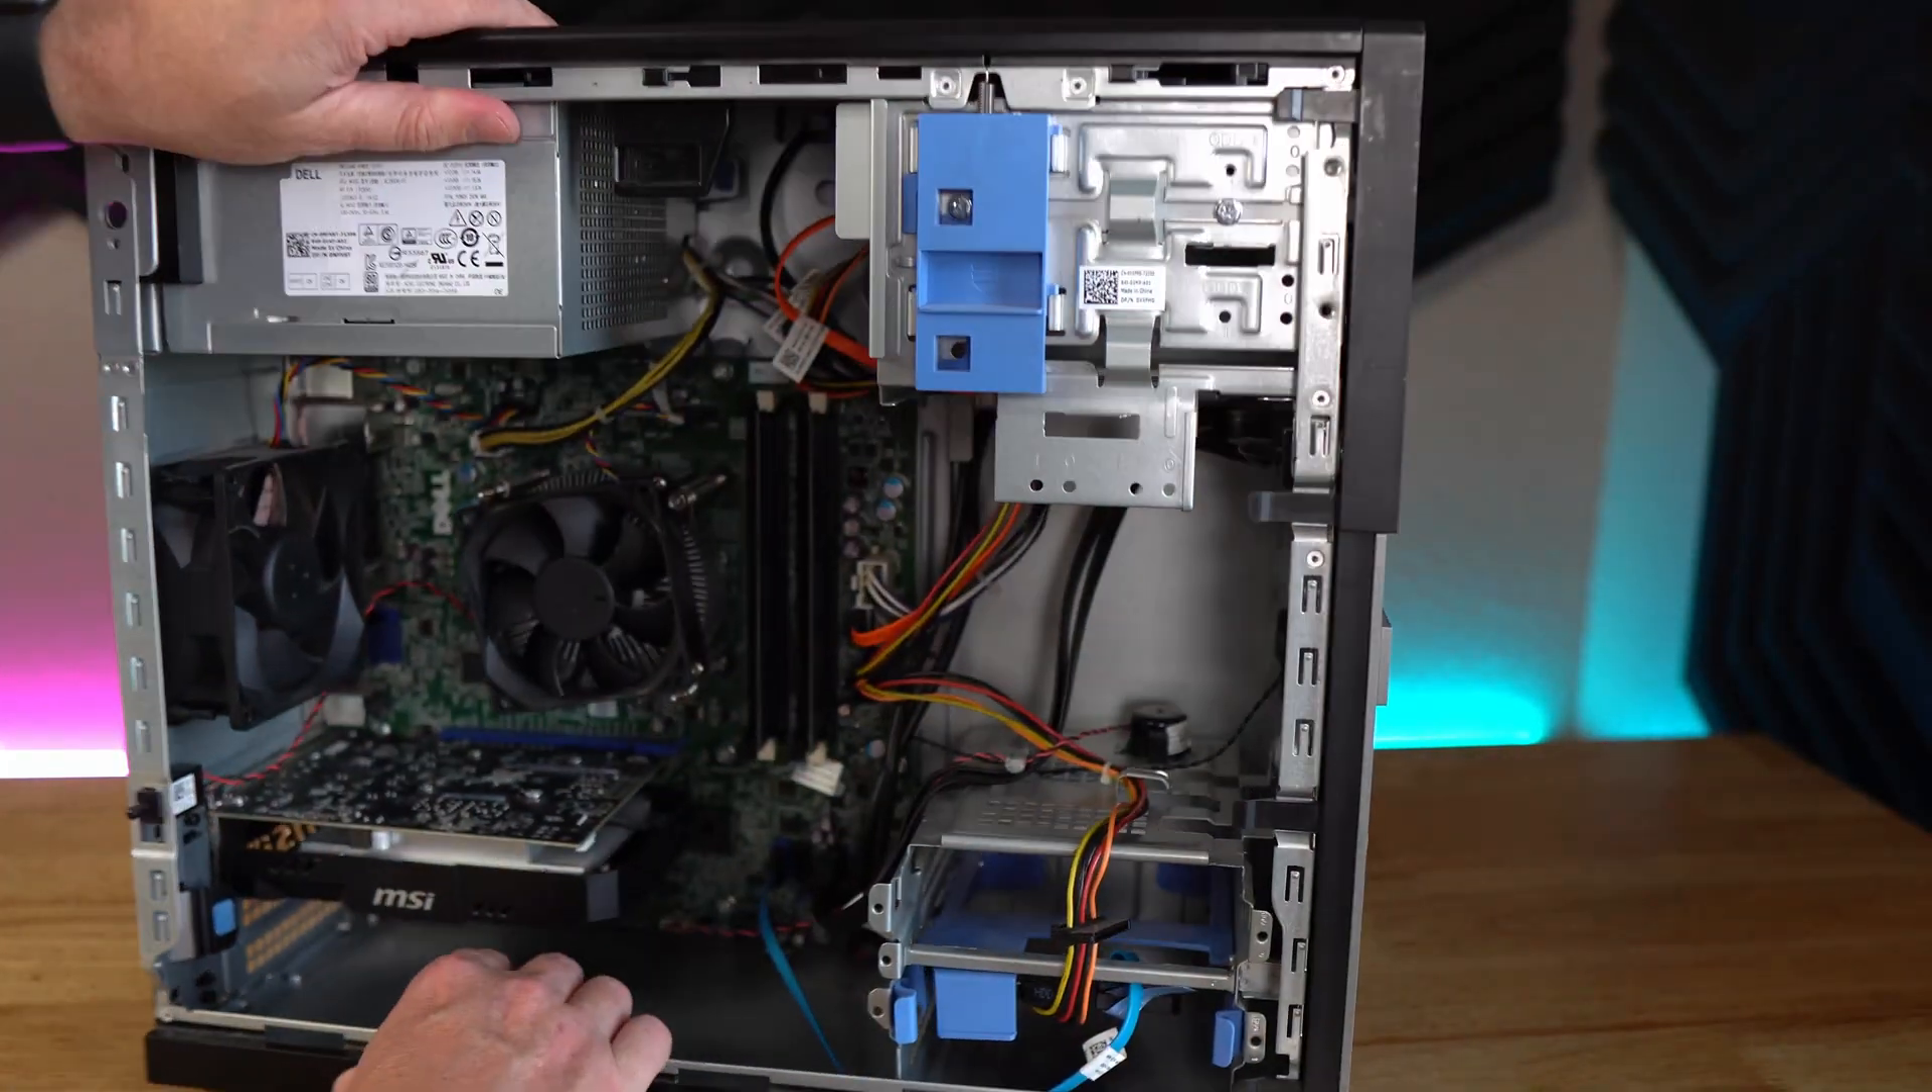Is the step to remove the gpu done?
No.